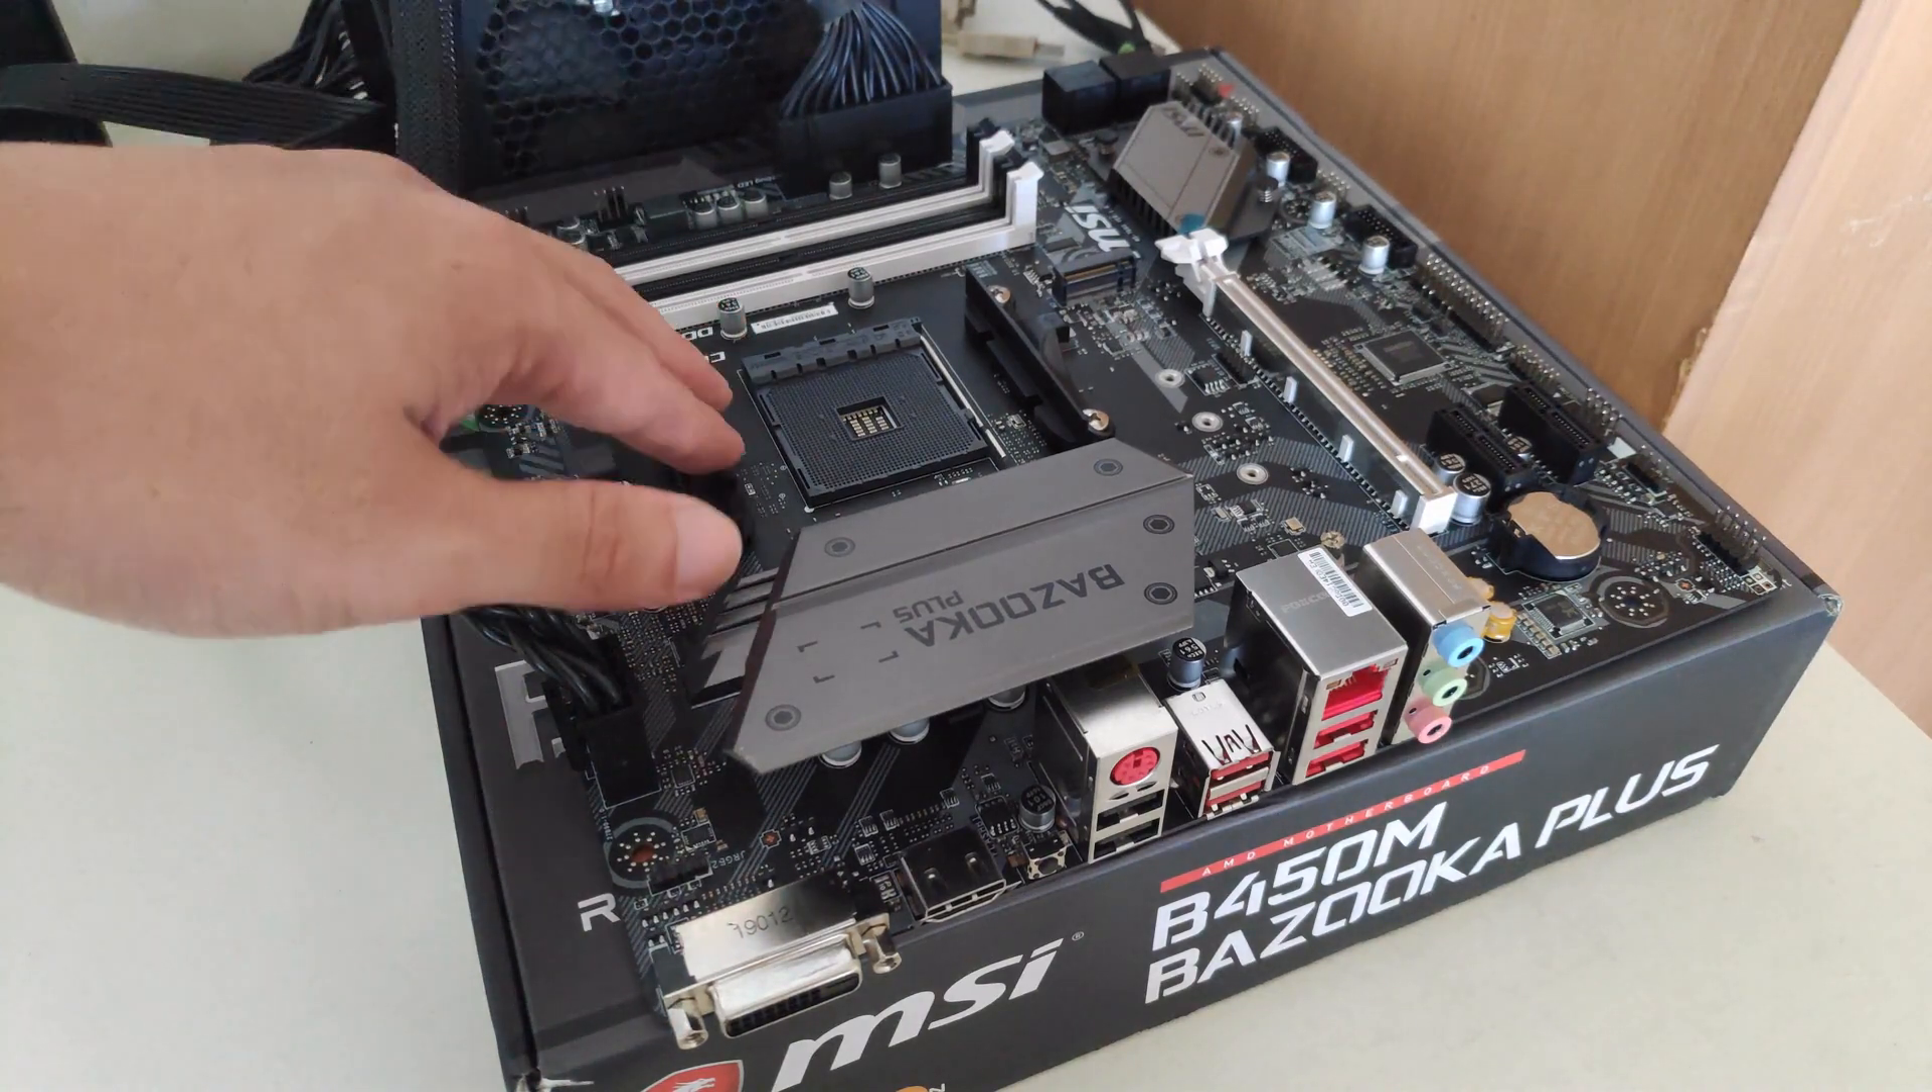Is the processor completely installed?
No.